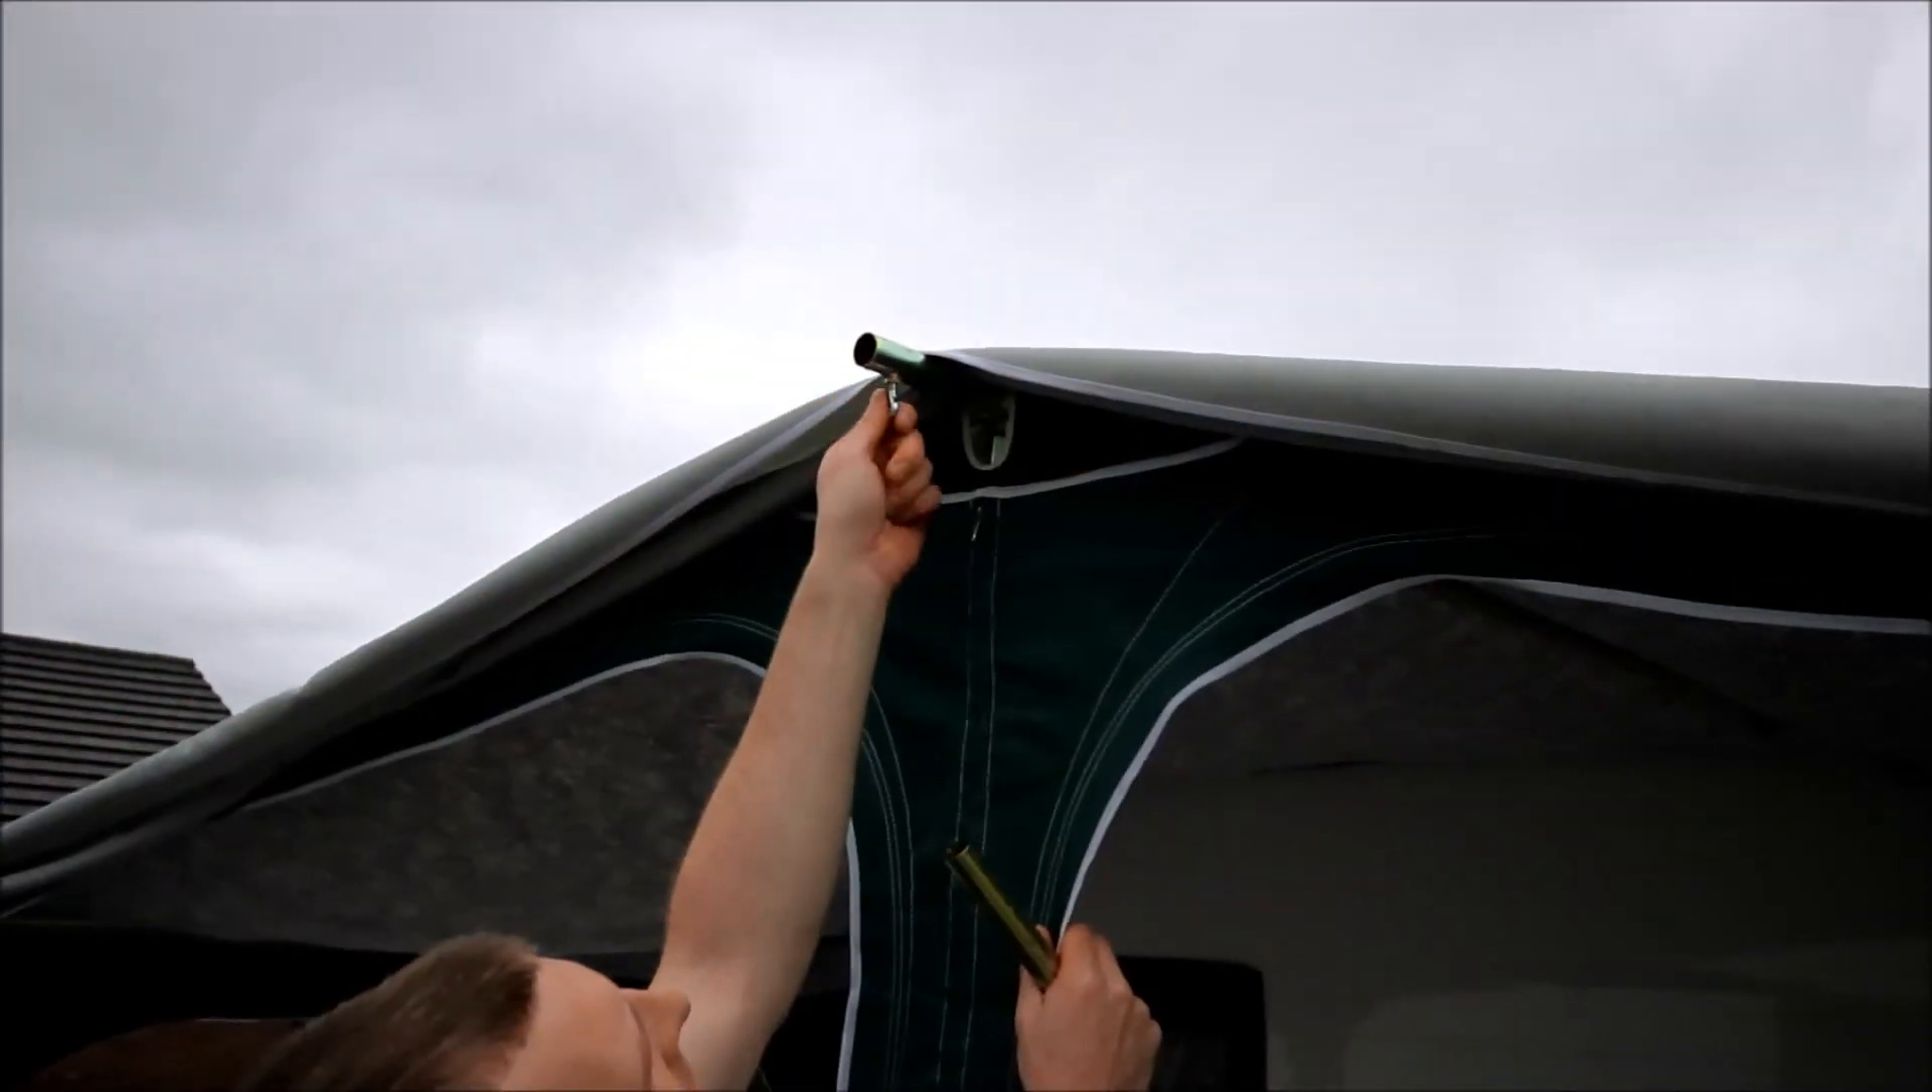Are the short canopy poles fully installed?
No.